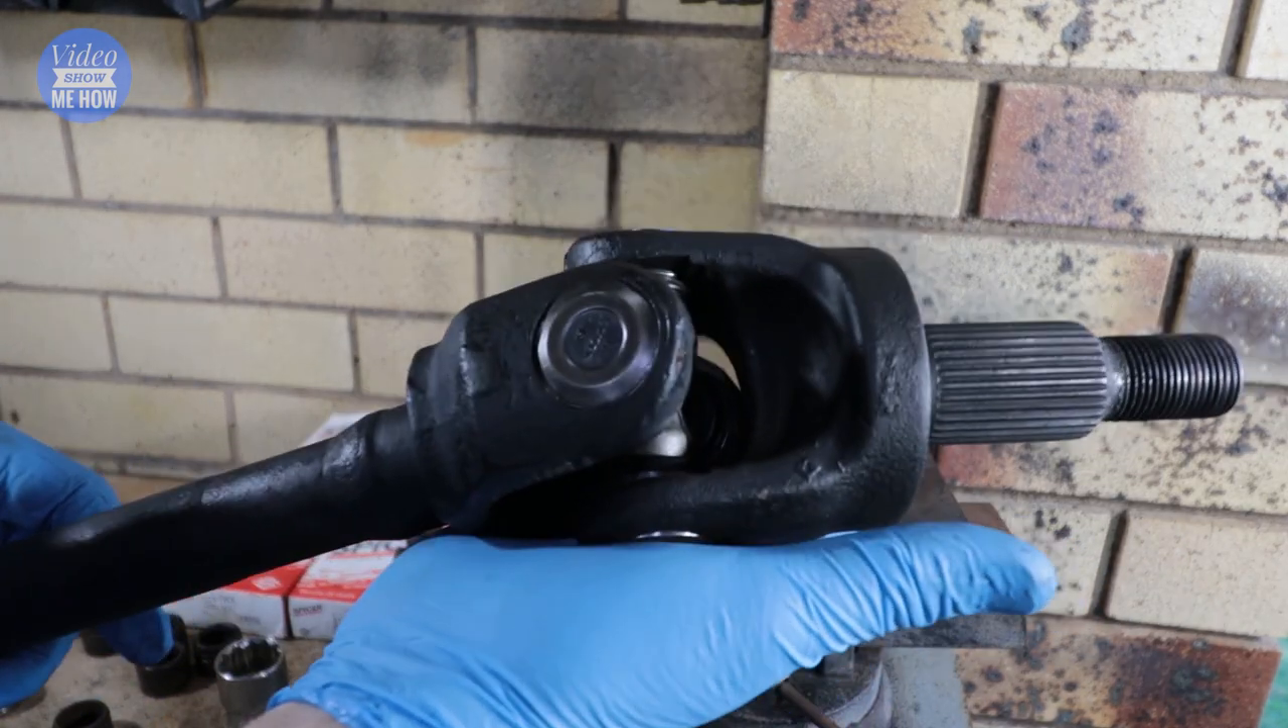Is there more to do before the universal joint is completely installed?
No.